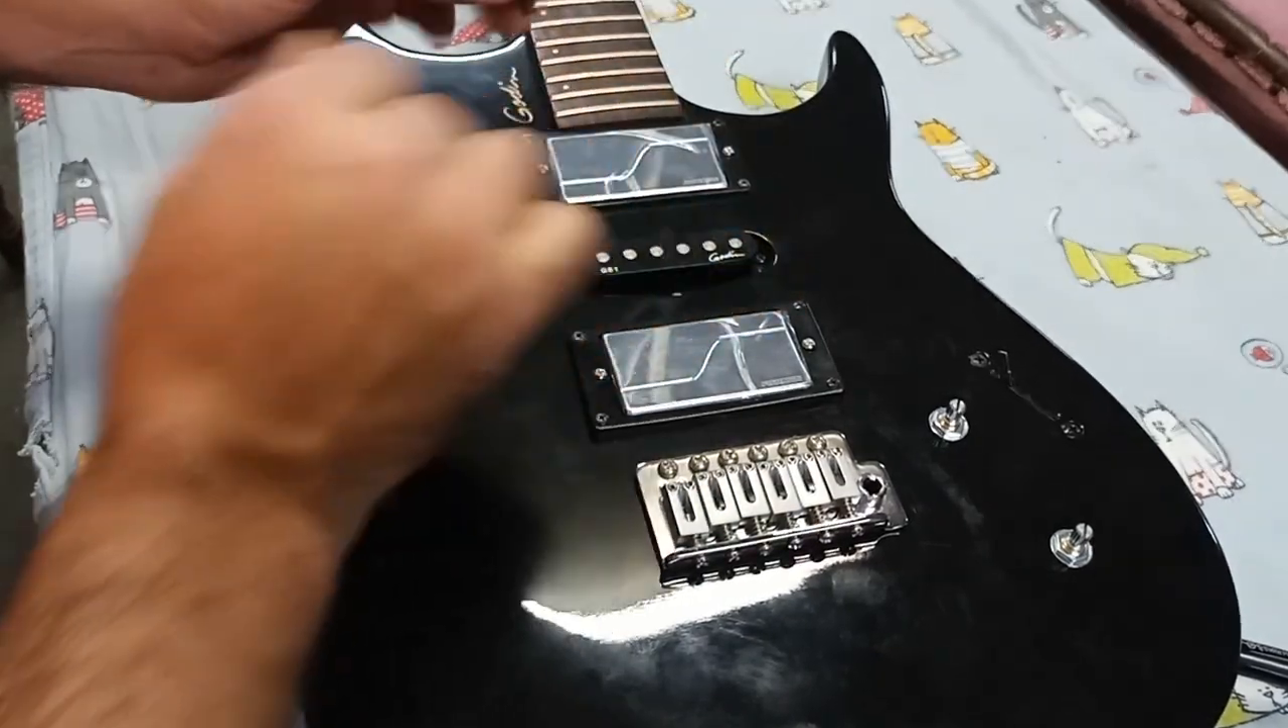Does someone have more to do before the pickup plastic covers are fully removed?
Yes.